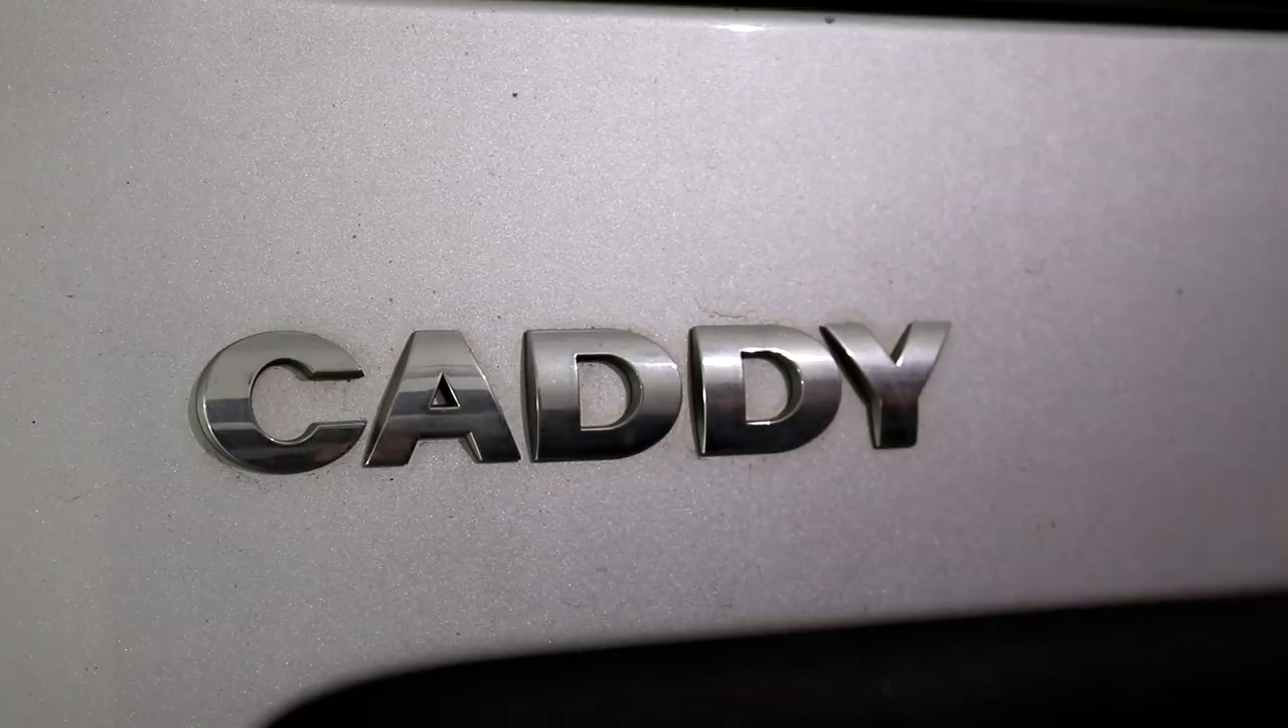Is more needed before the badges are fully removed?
Yes.